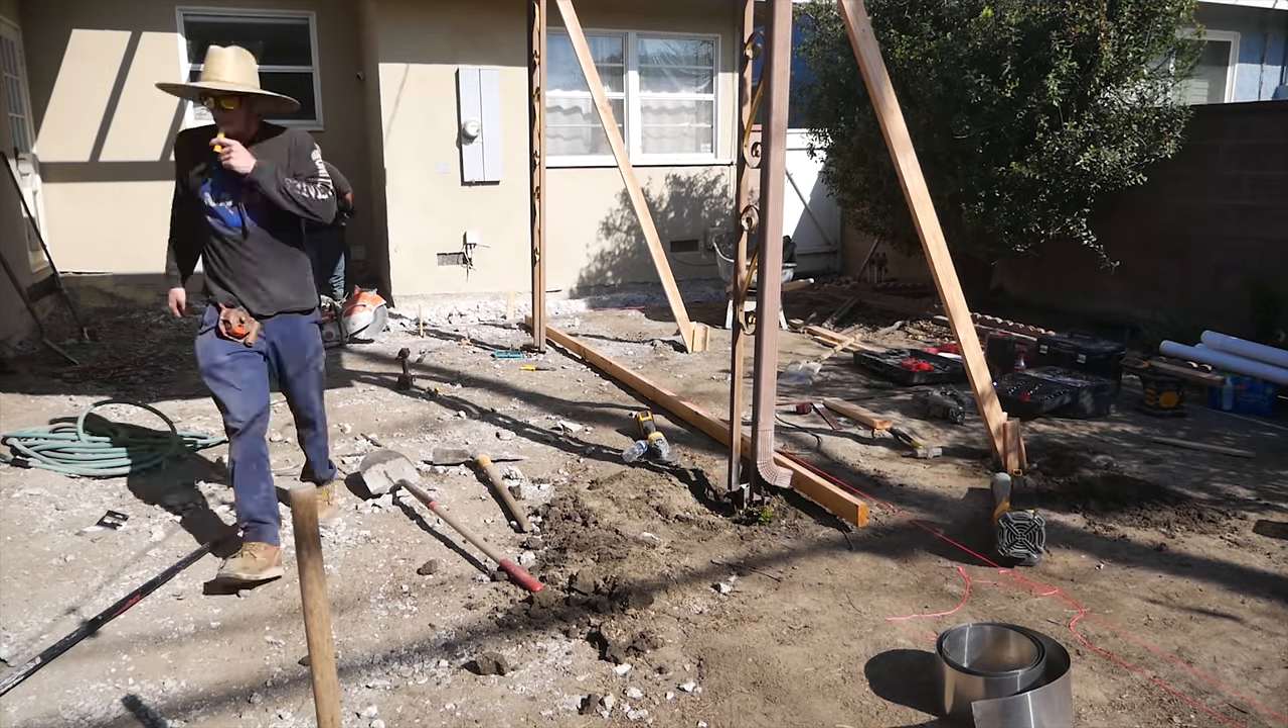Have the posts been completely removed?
No.